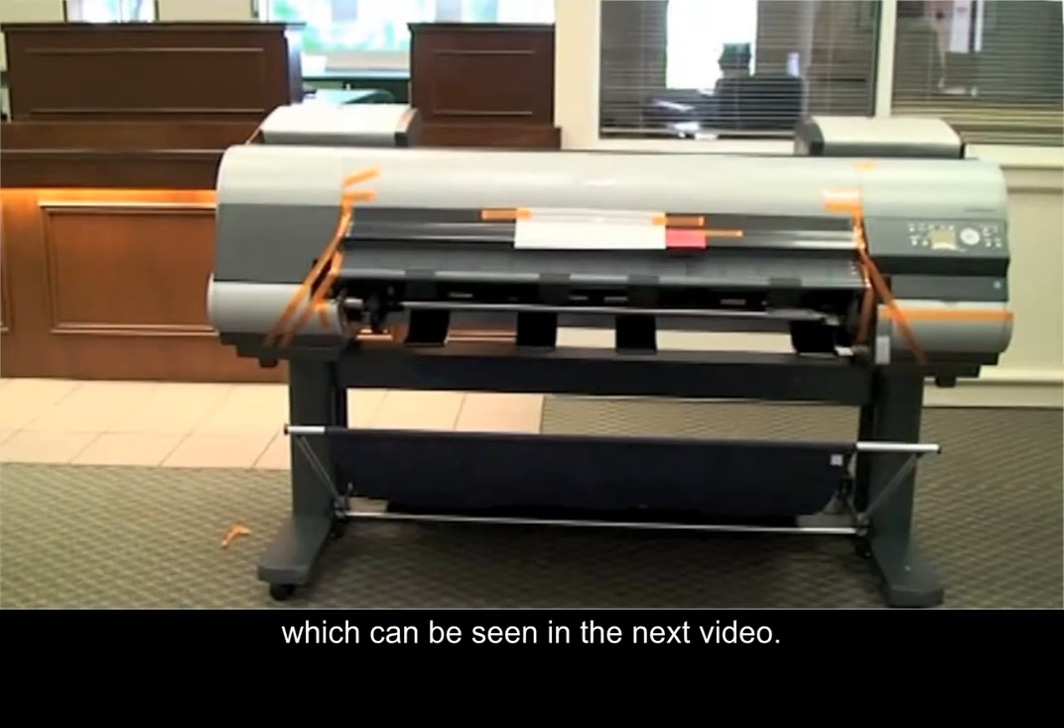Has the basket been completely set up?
Yes.